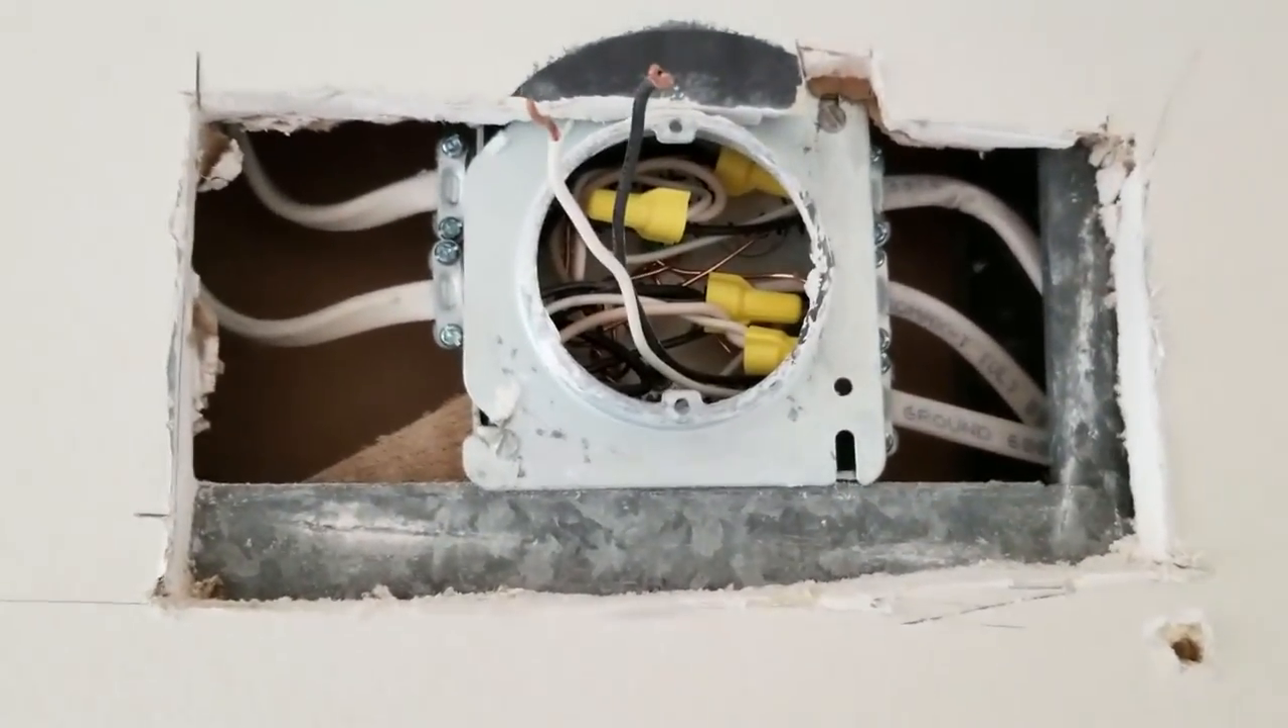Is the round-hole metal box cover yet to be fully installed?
No.